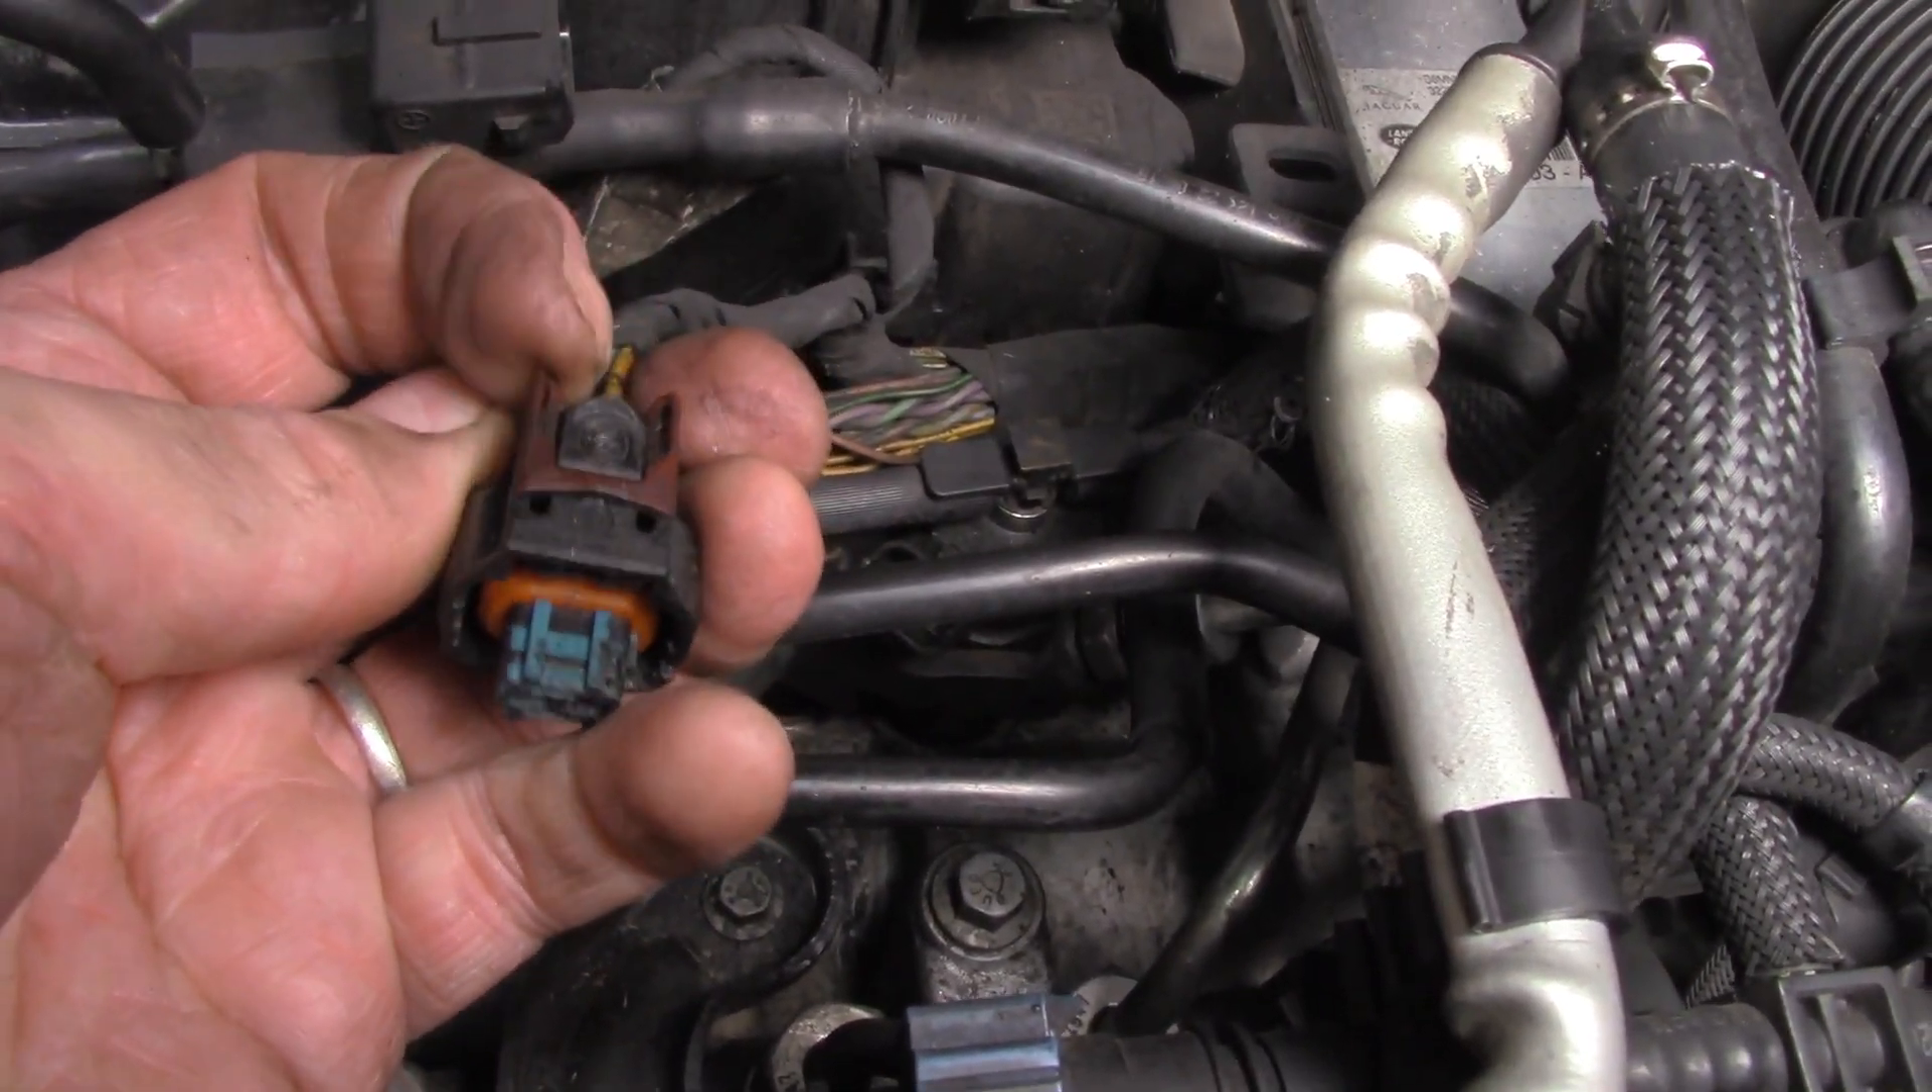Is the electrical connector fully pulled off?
Yes.